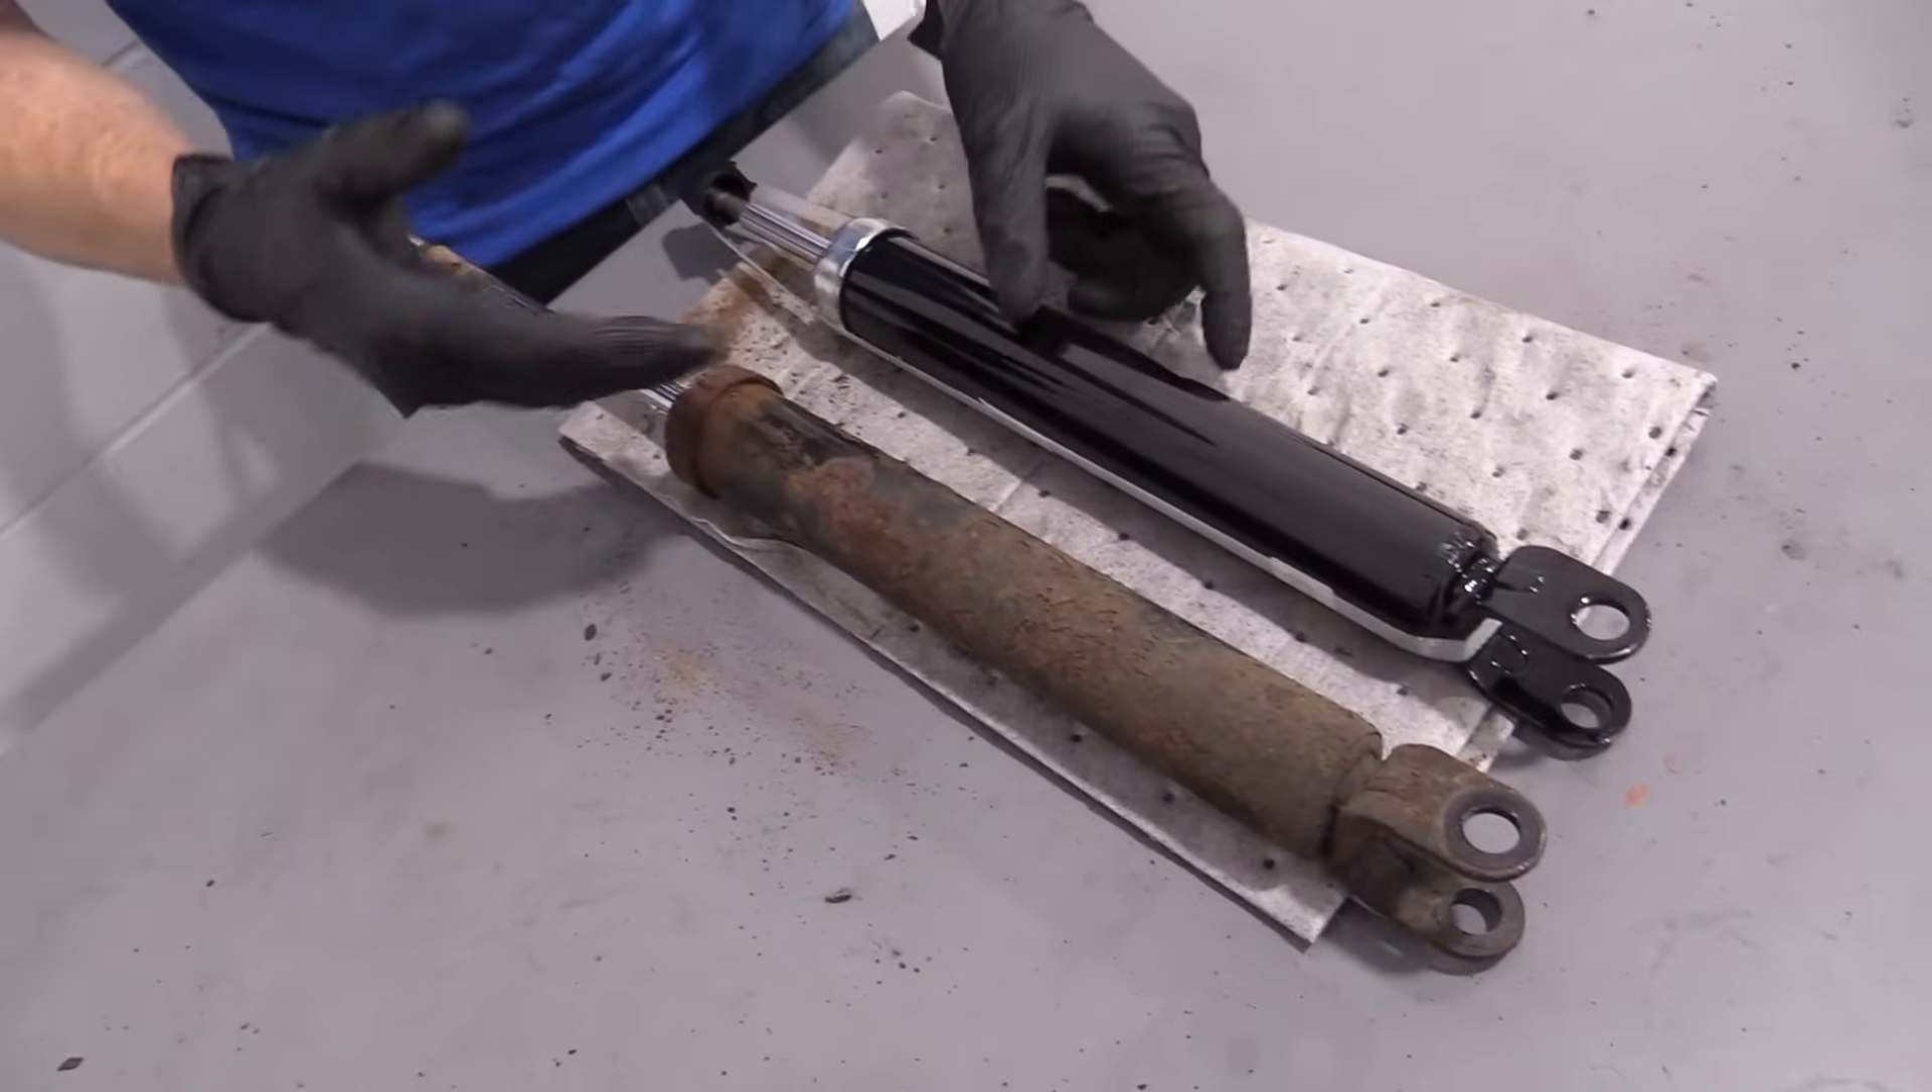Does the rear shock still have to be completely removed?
No.